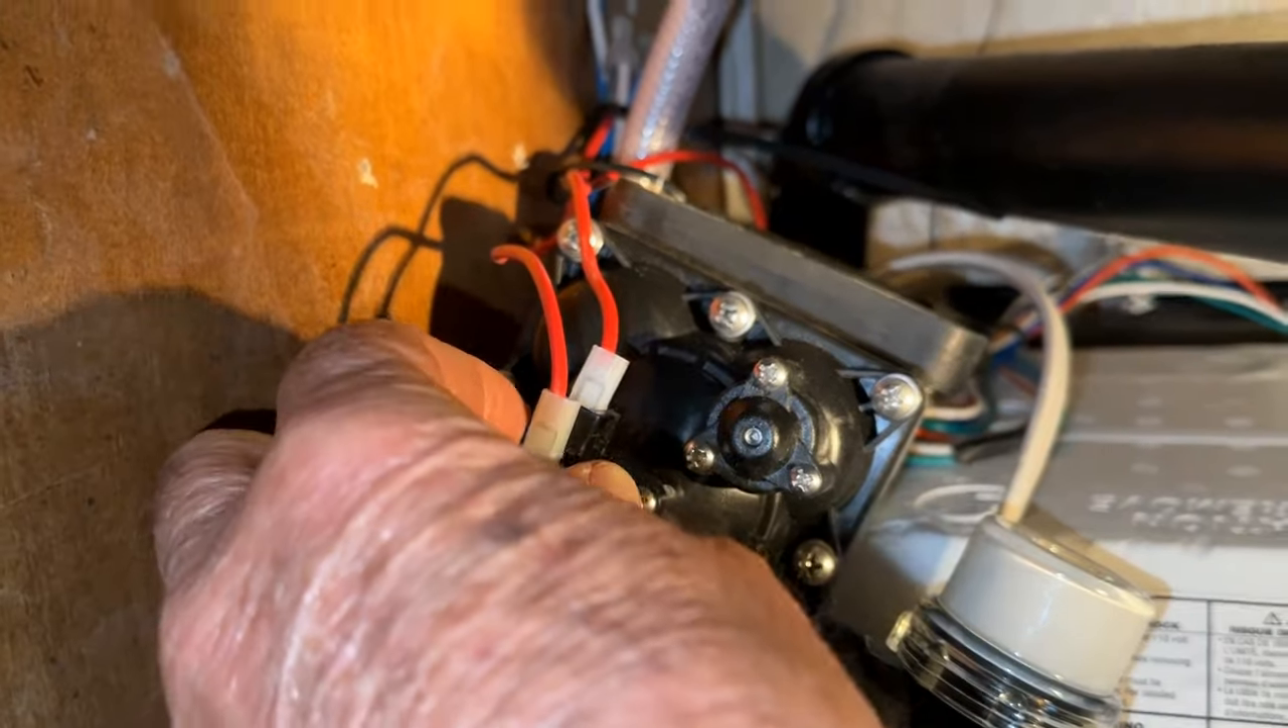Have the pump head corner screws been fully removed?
No.